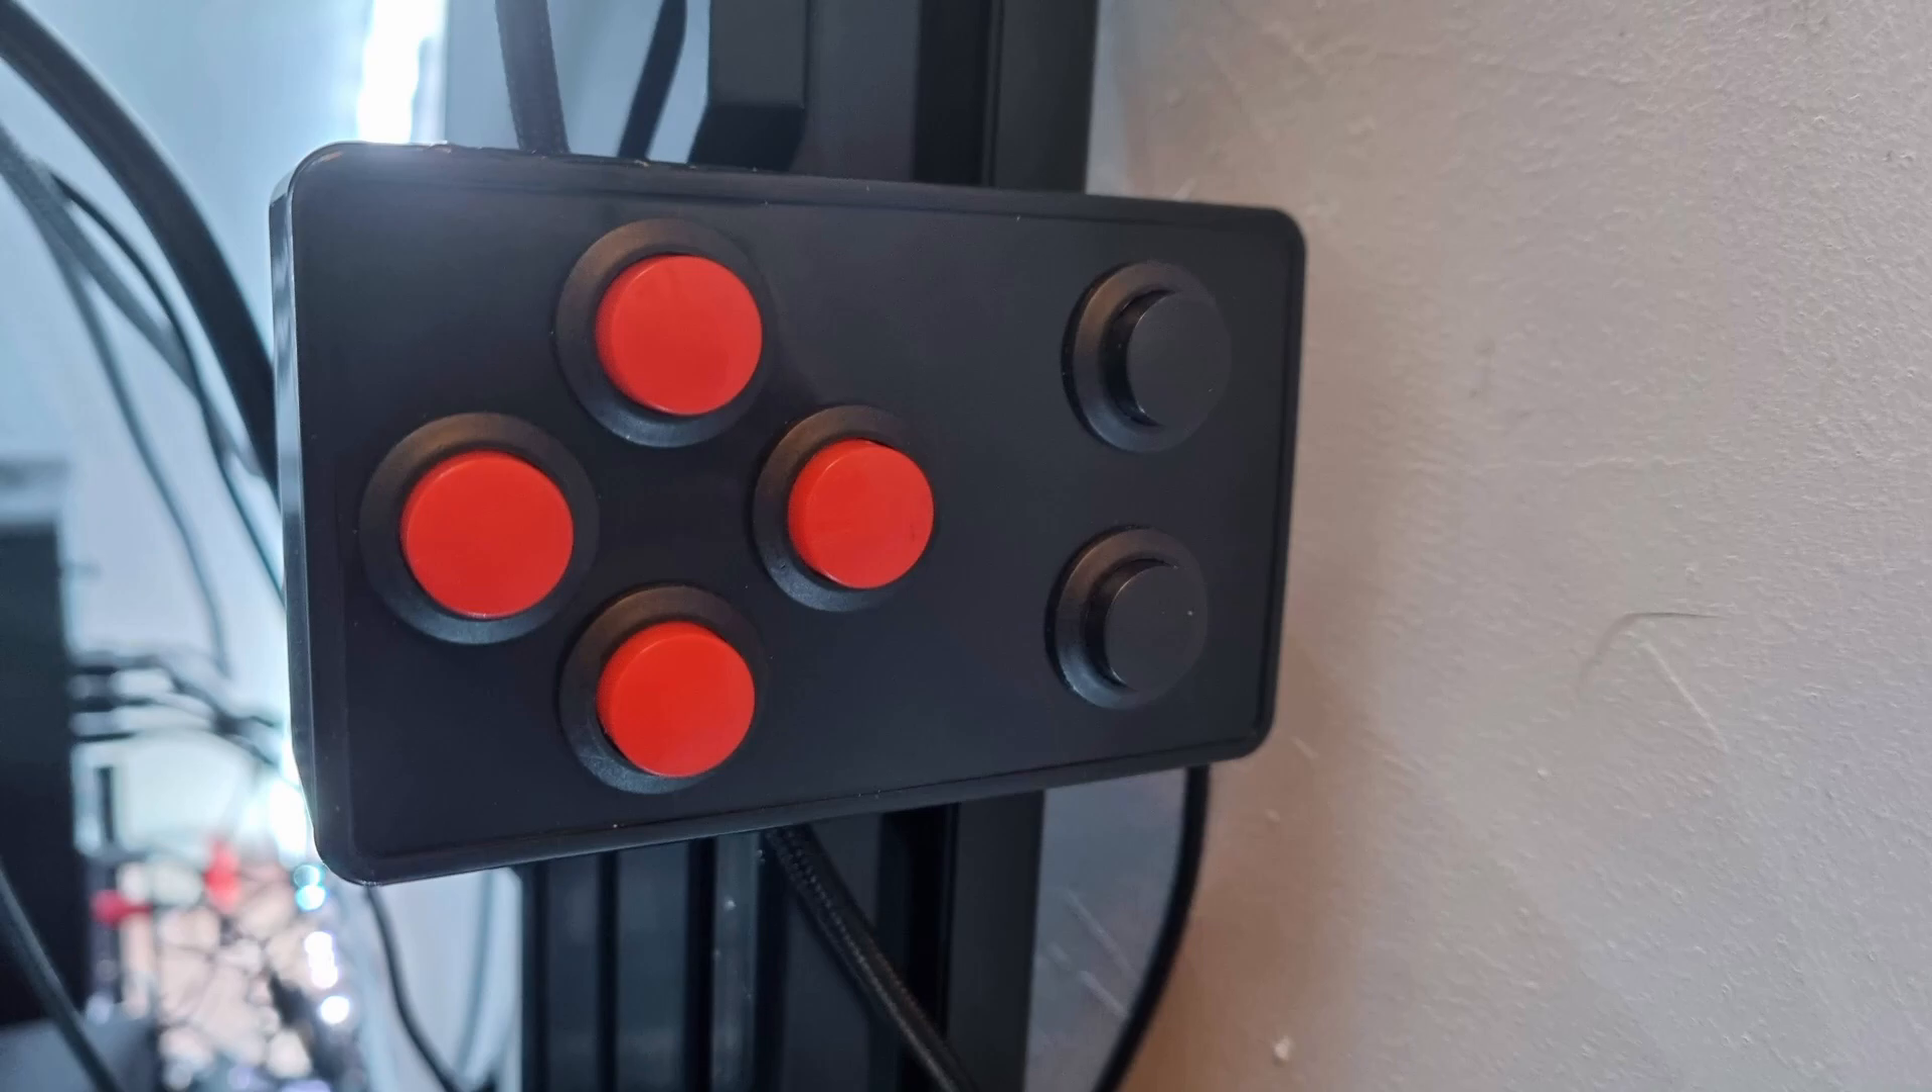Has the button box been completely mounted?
Yes.